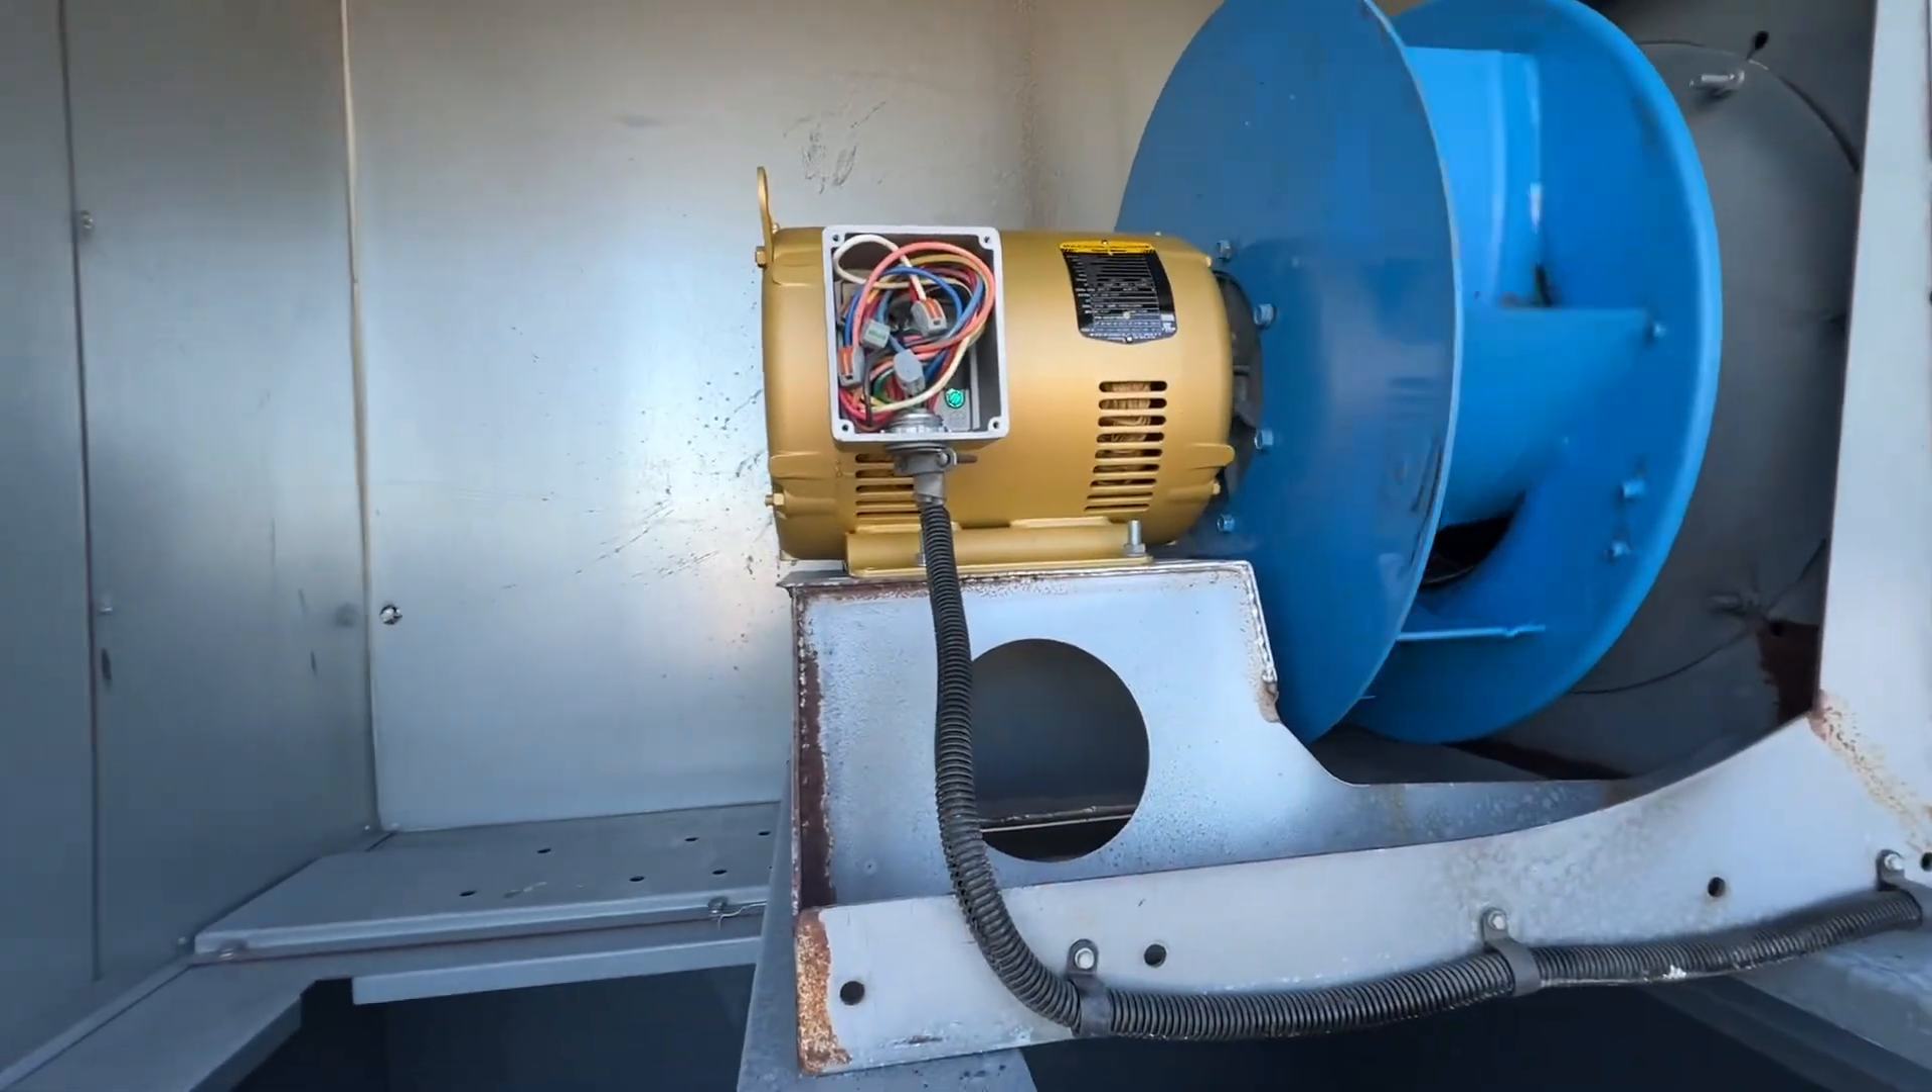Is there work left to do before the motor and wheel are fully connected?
No.